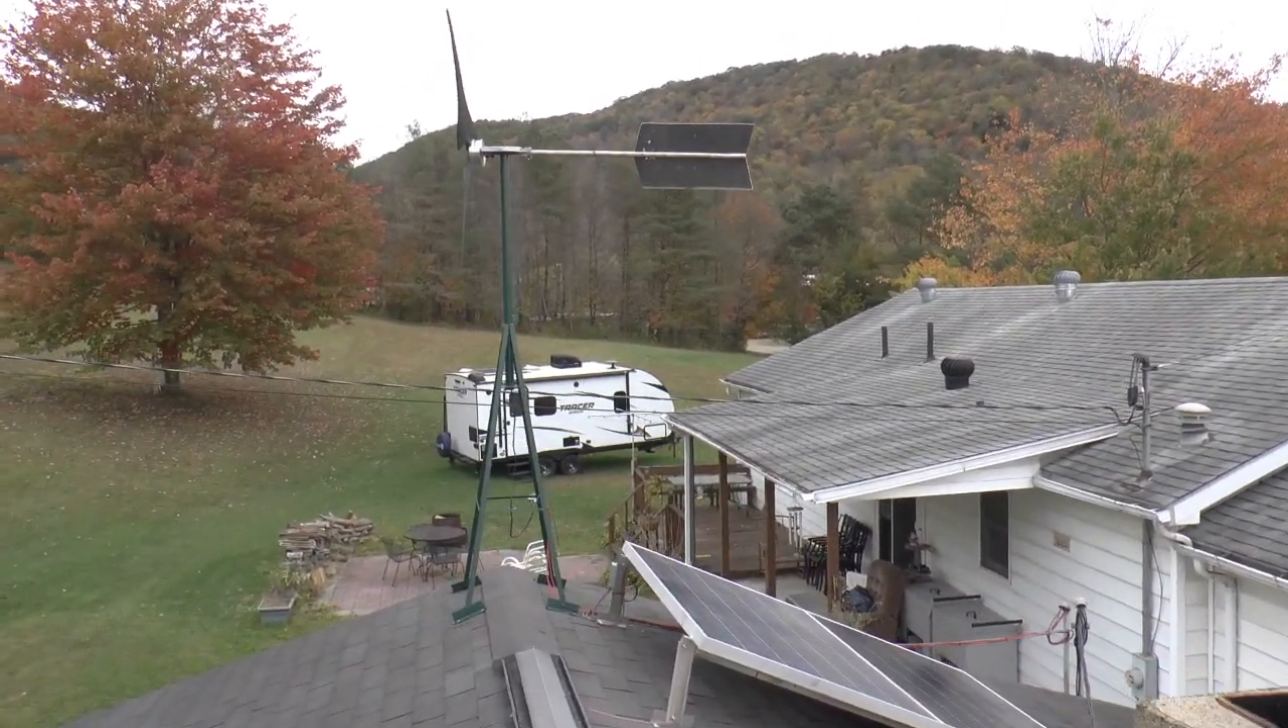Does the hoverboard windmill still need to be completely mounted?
No.